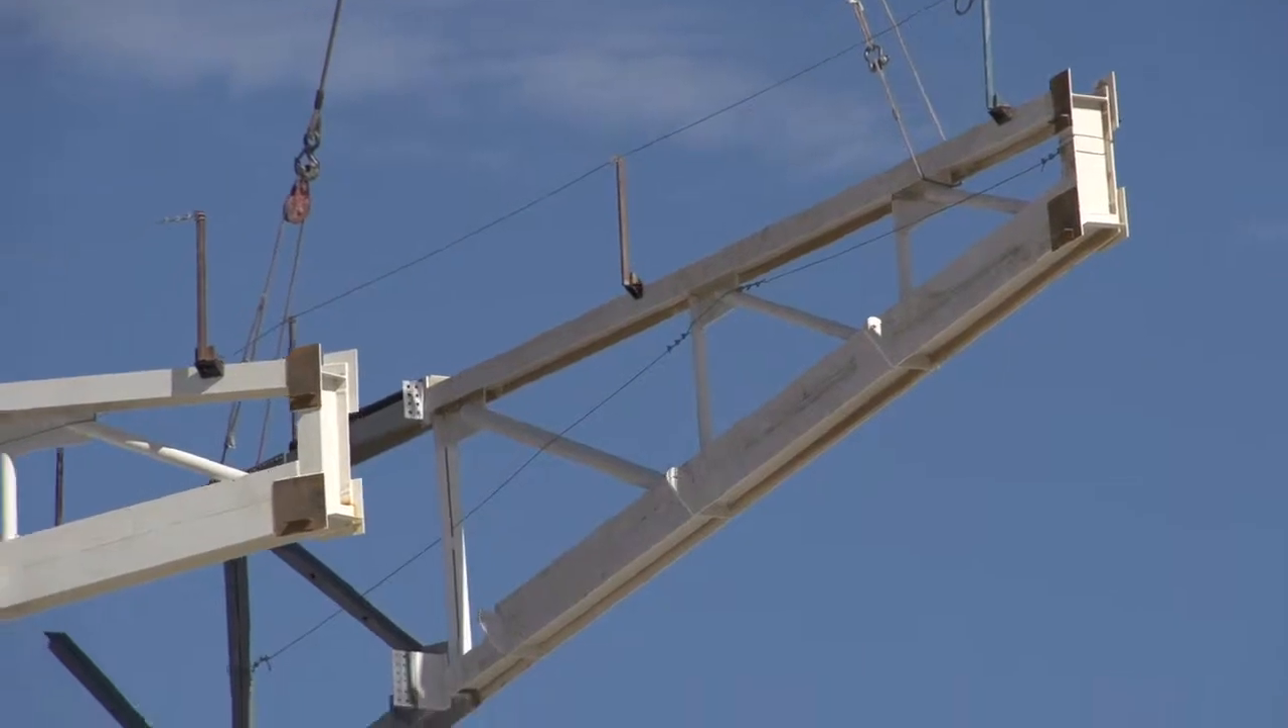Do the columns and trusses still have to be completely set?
Yes.